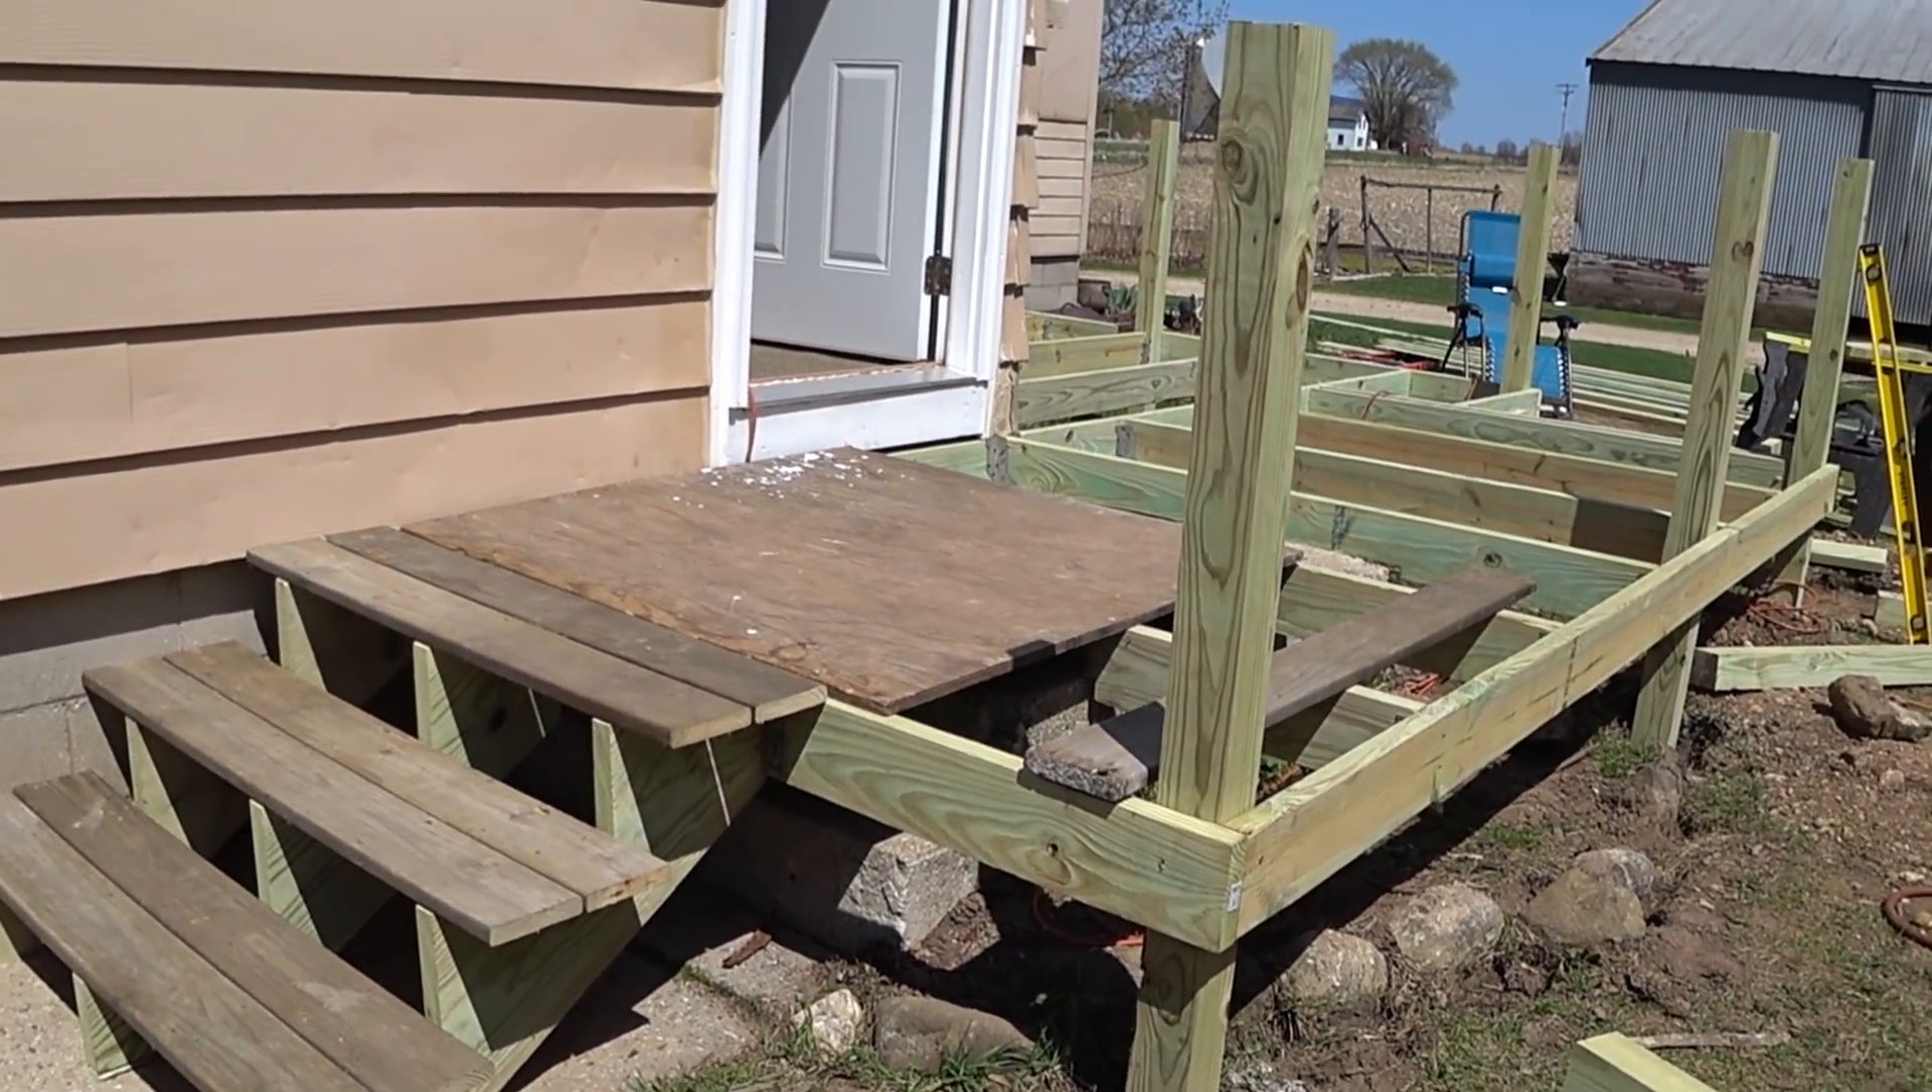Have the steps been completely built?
Yes.